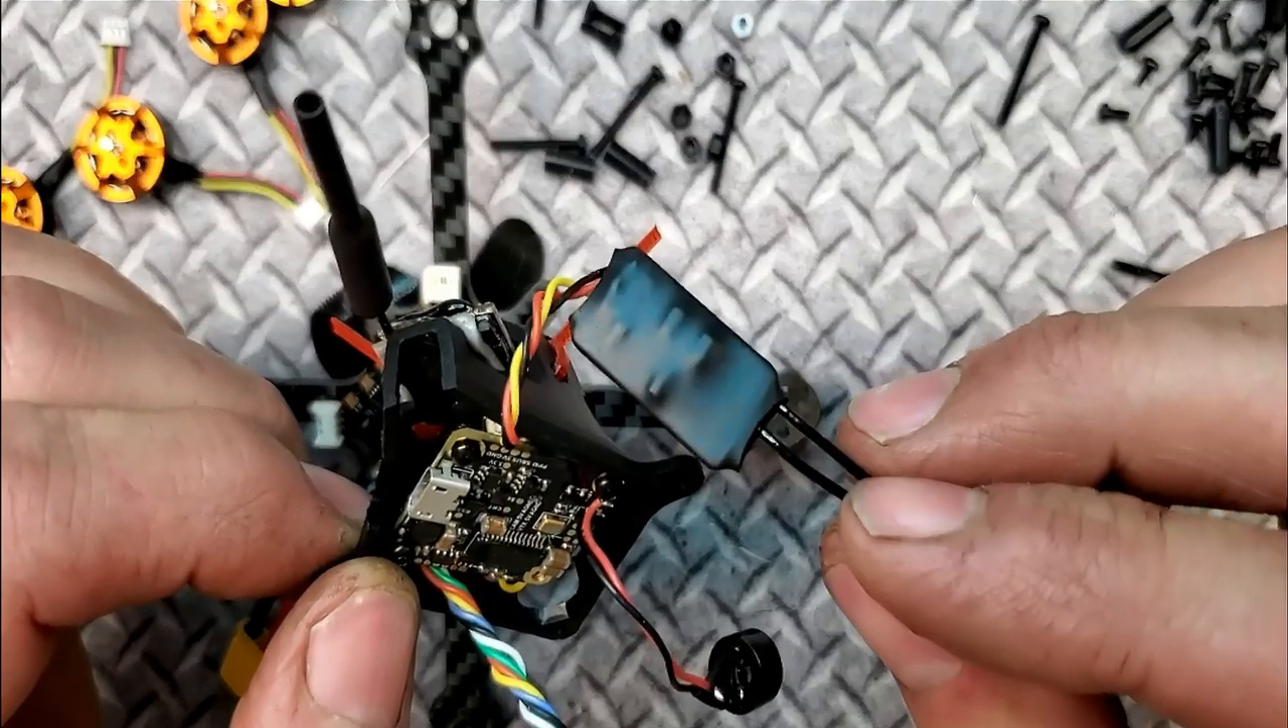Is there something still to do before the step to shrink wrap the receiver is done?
No.